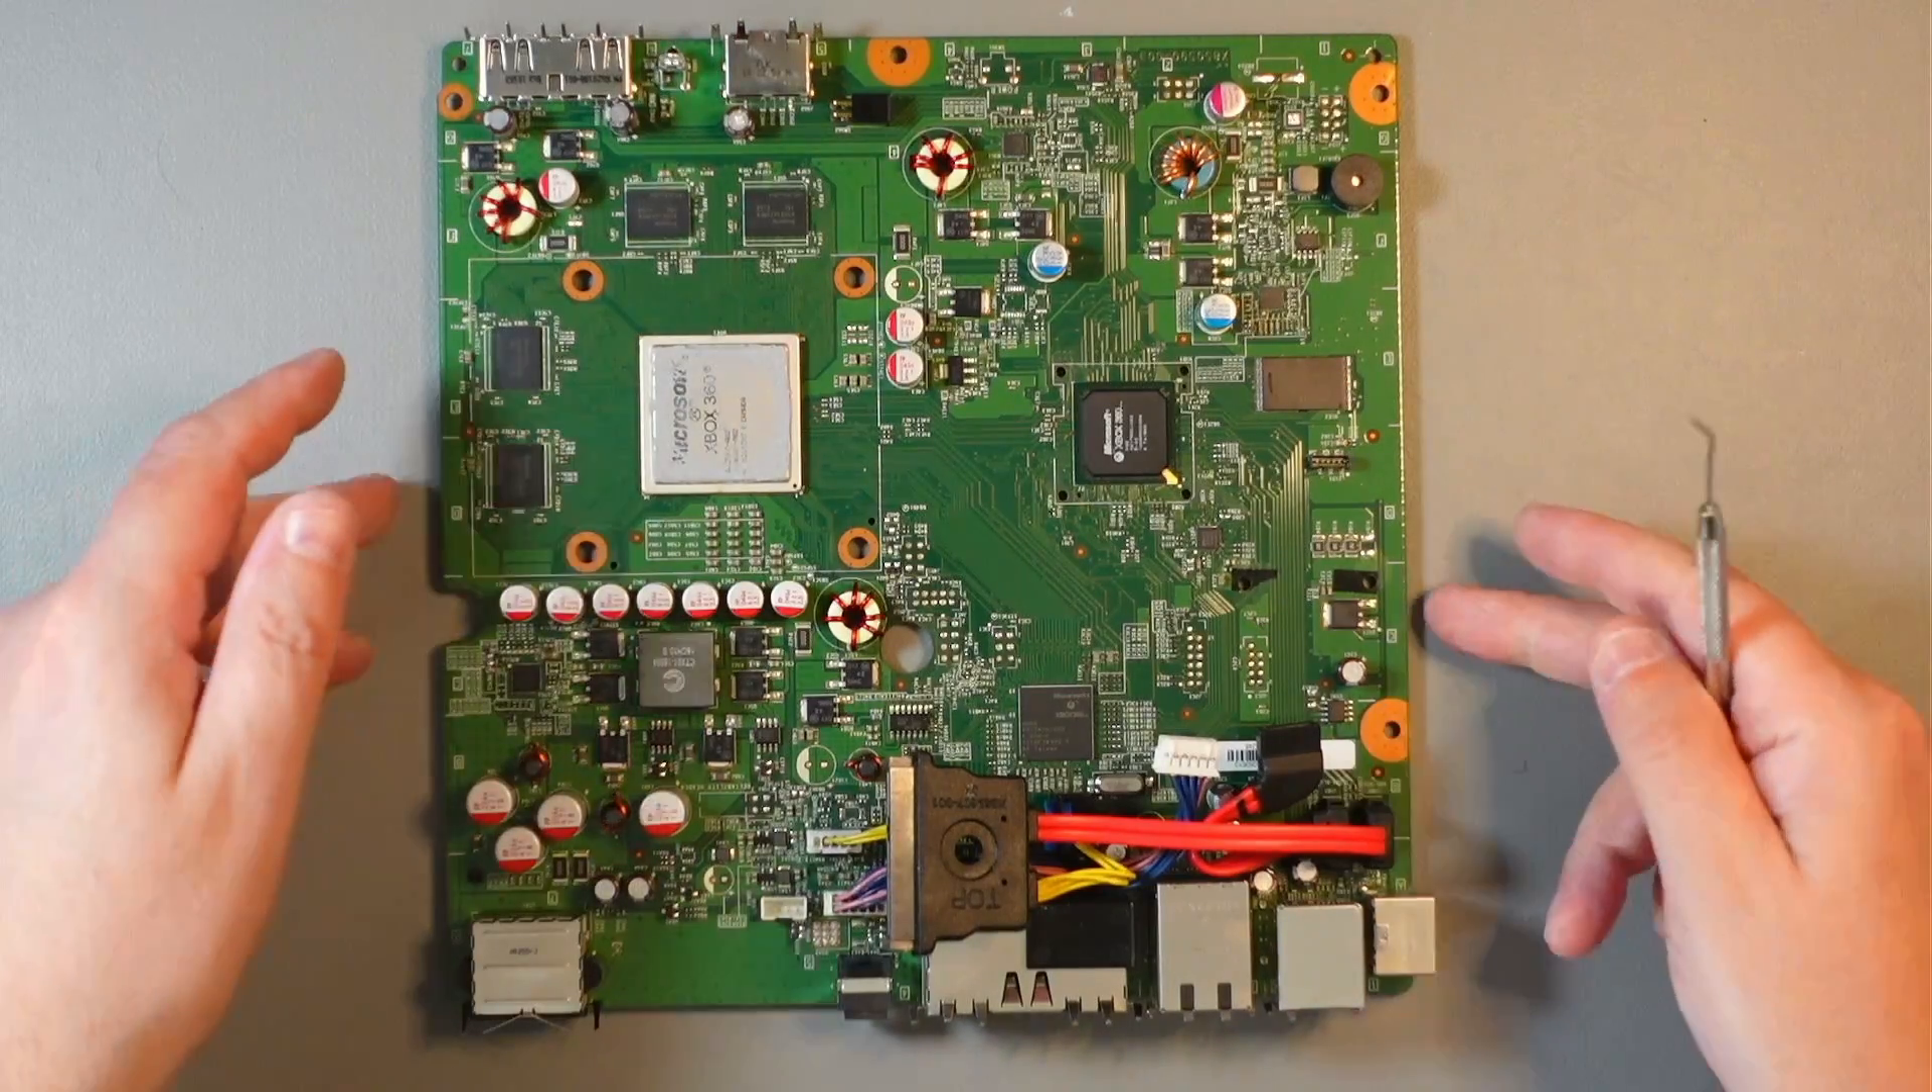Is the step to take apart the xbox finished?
Yes.